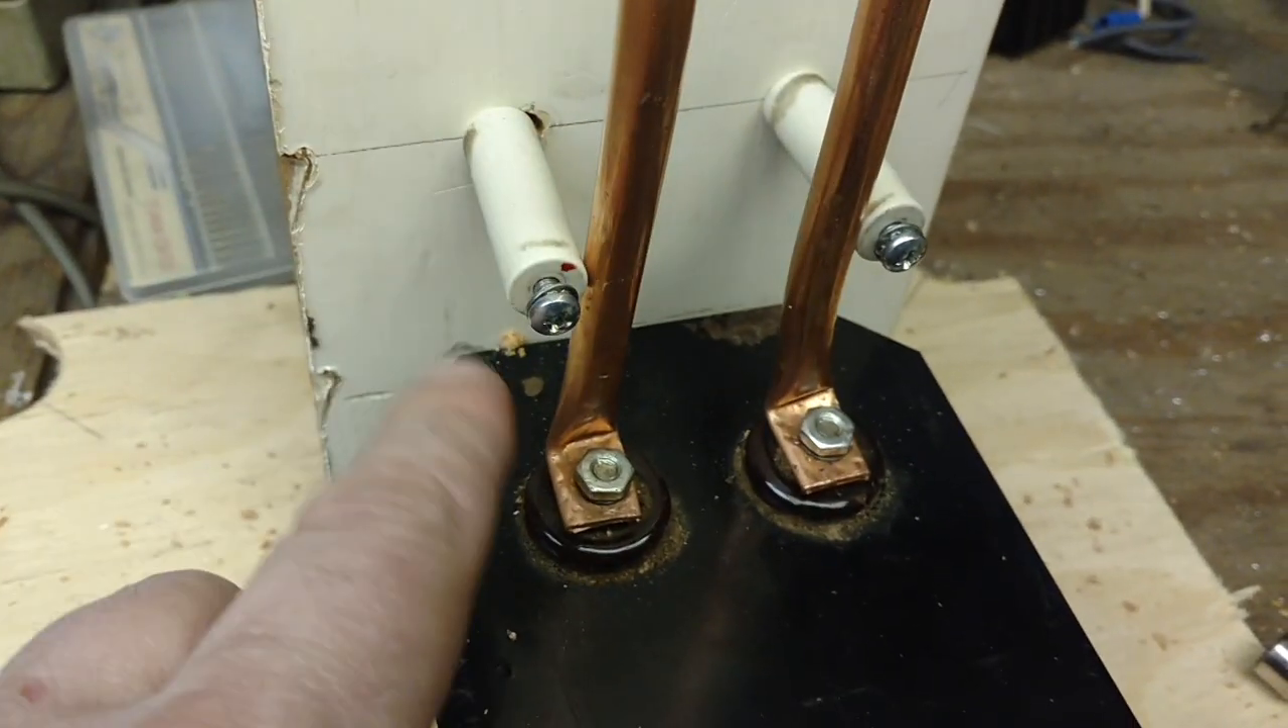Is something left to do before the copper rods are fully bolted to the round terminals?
No.